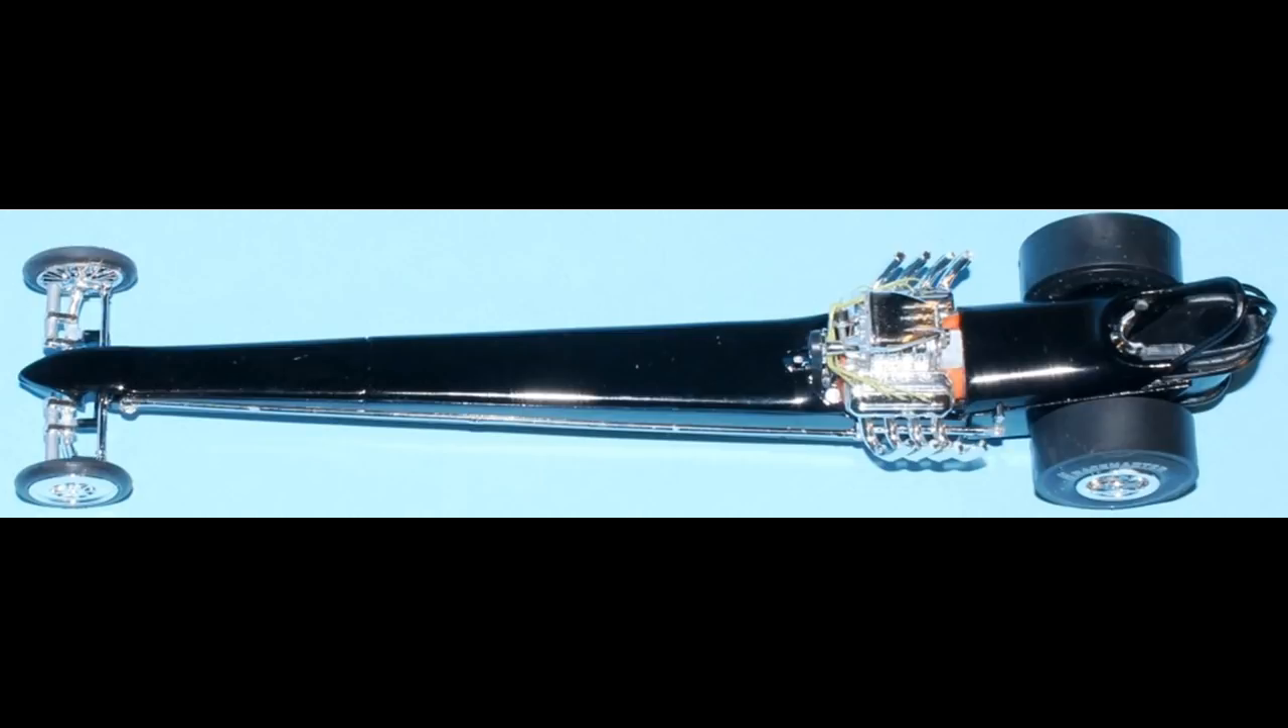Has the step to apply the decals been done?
No.